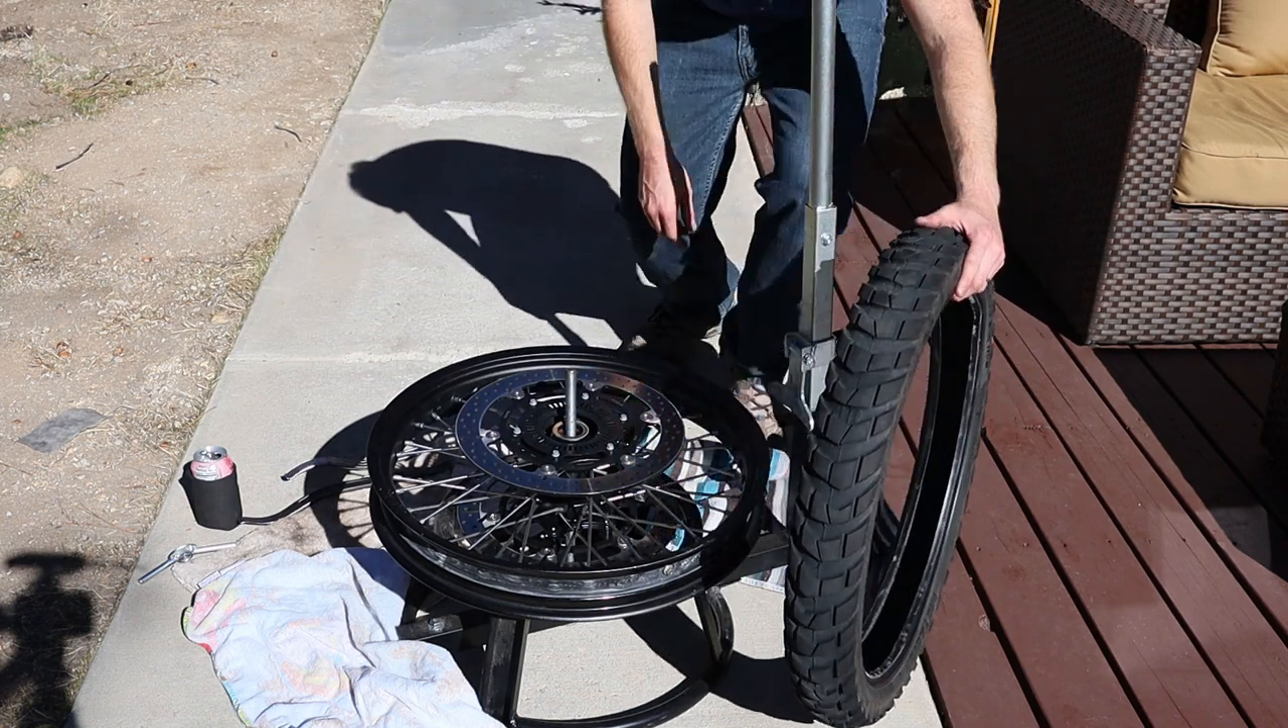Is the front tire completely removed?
Yes.